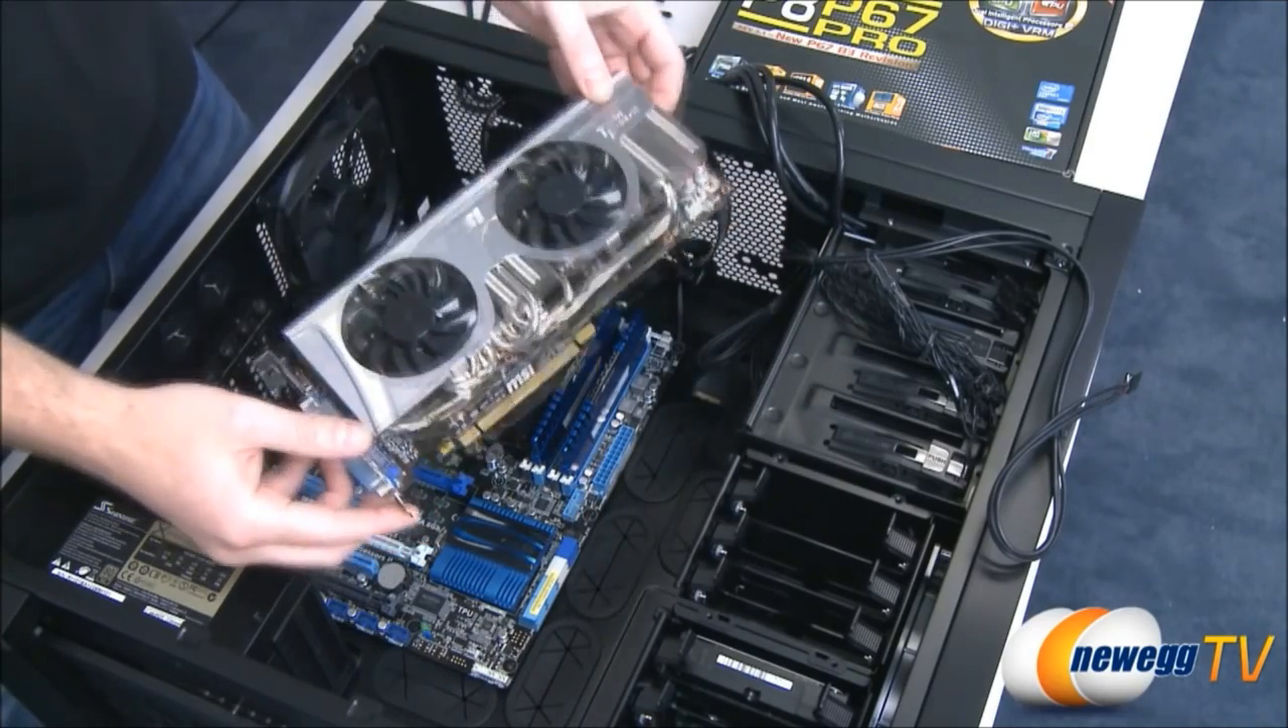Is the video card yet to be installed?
Yes.